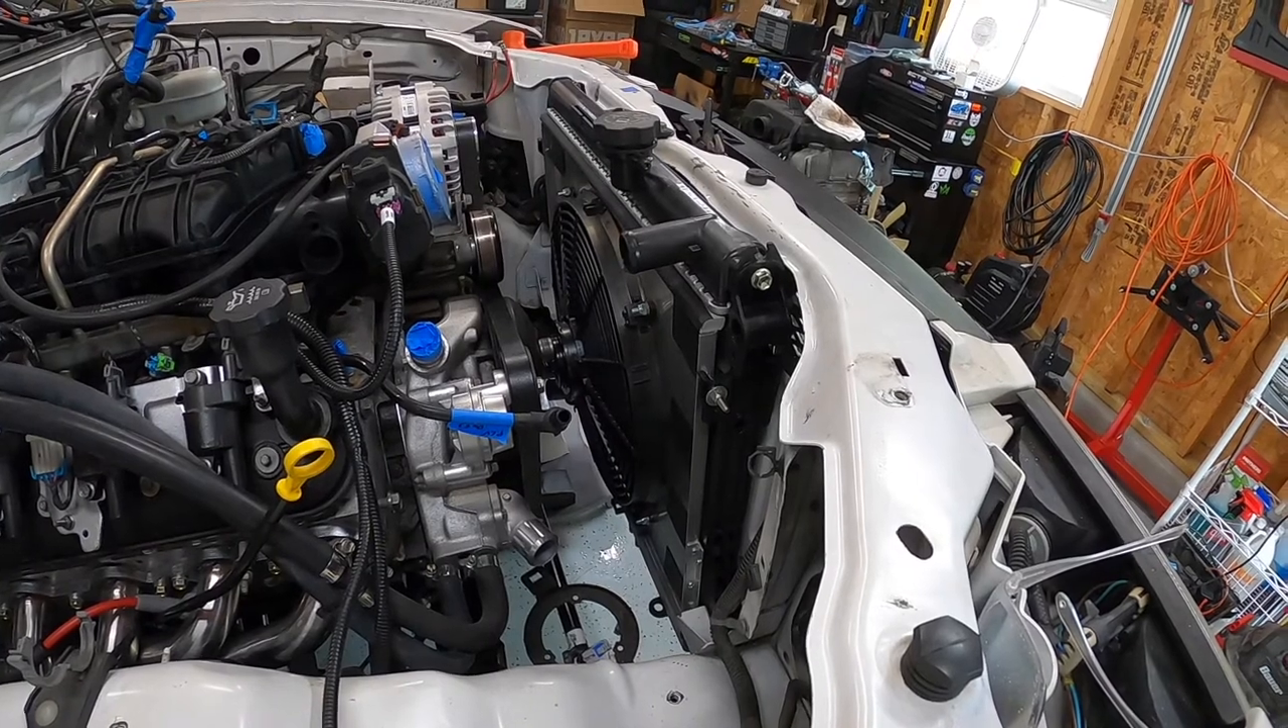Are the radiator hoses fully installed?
No.